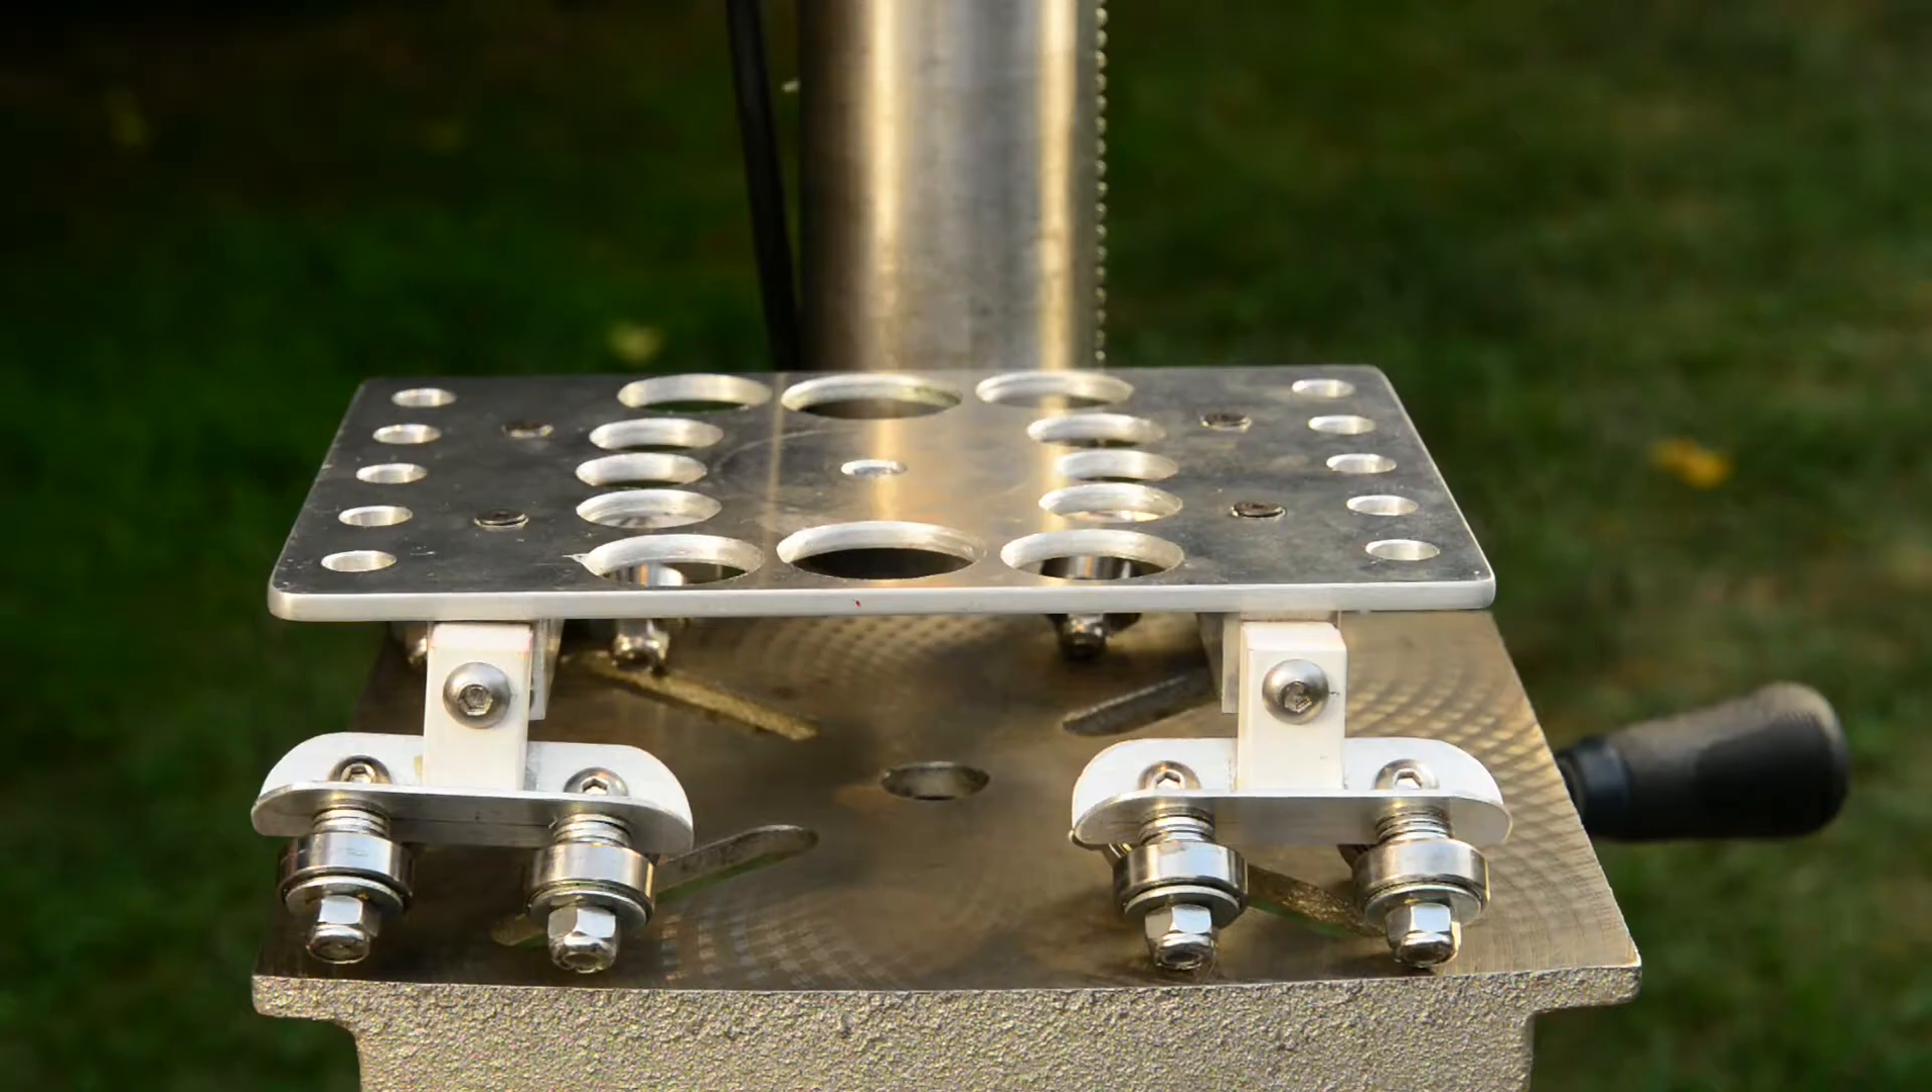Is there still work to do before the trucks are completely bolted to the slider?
No.